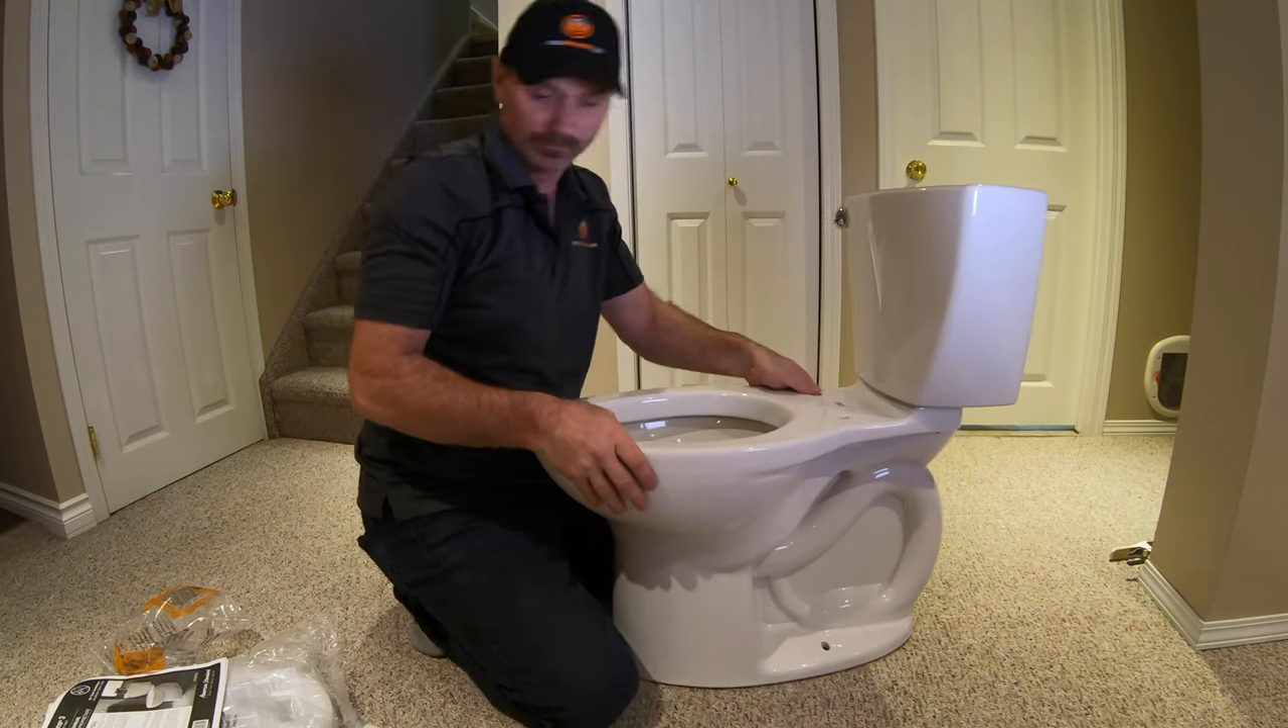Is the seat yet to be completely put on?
Yes.